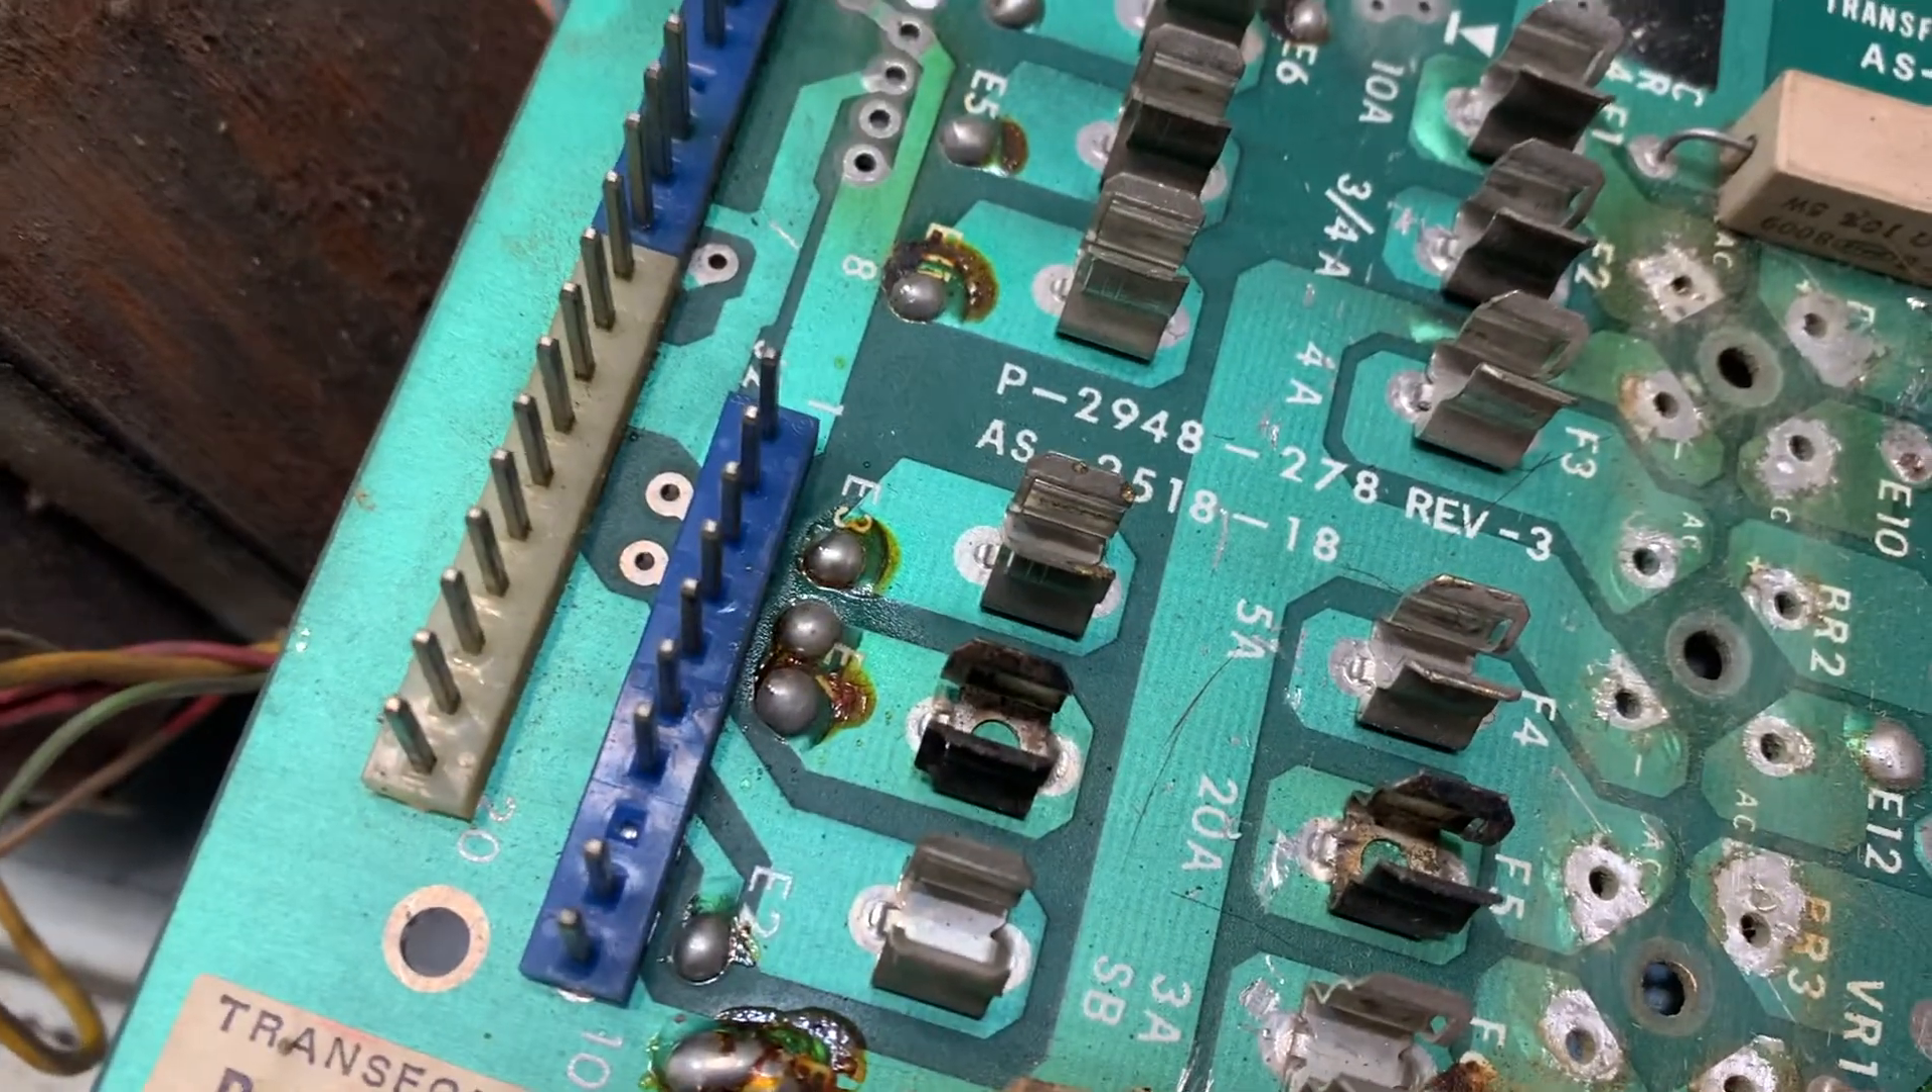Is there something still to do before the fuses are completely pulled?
No.